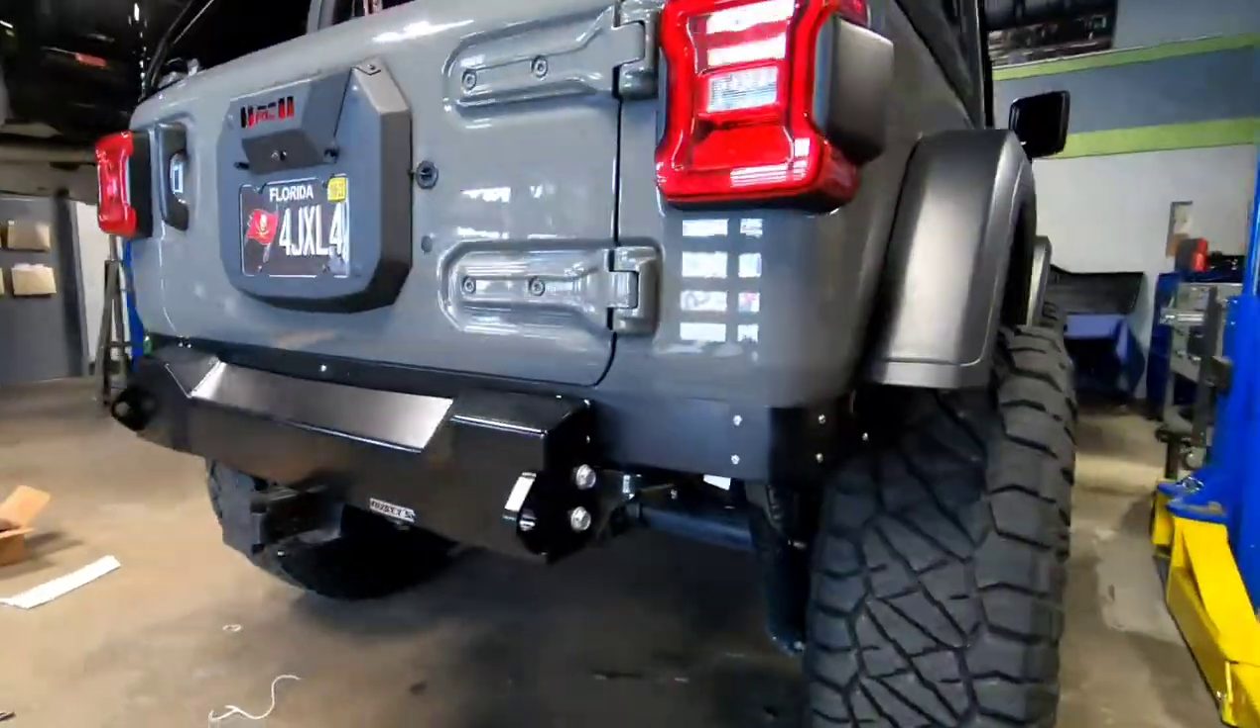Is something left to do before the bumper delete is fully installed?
No.